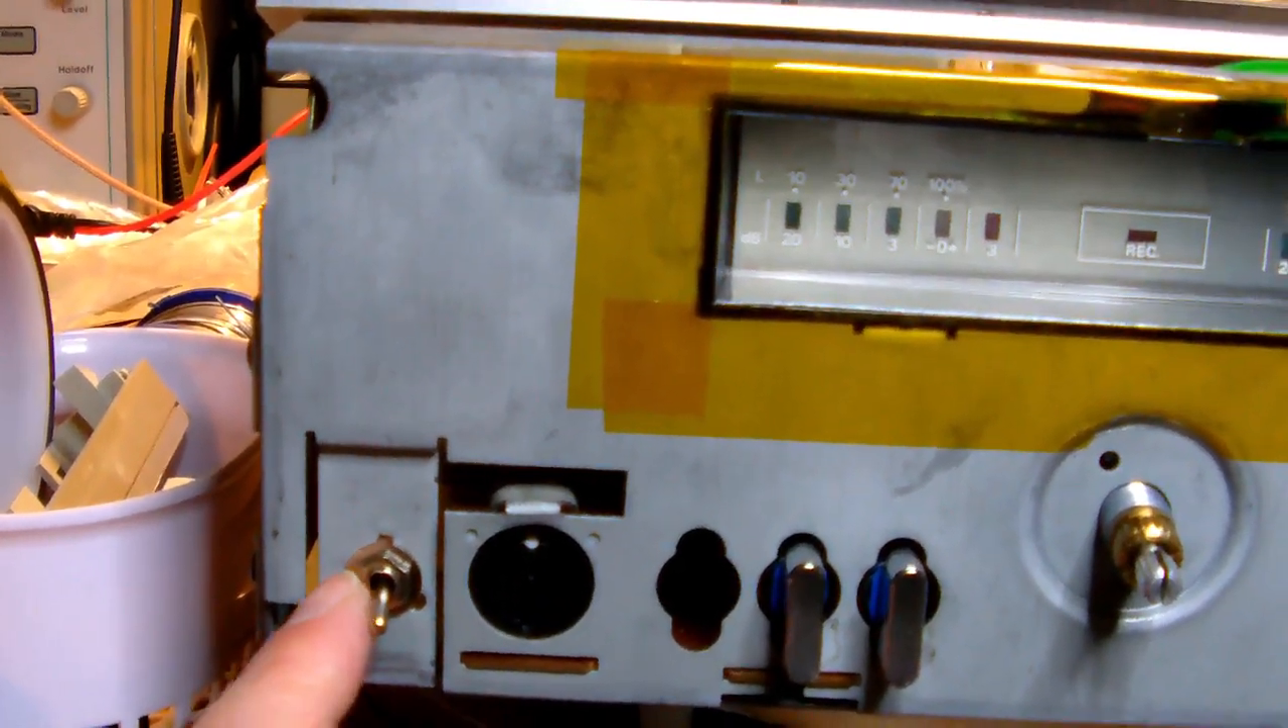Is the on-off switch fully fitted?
Yes.